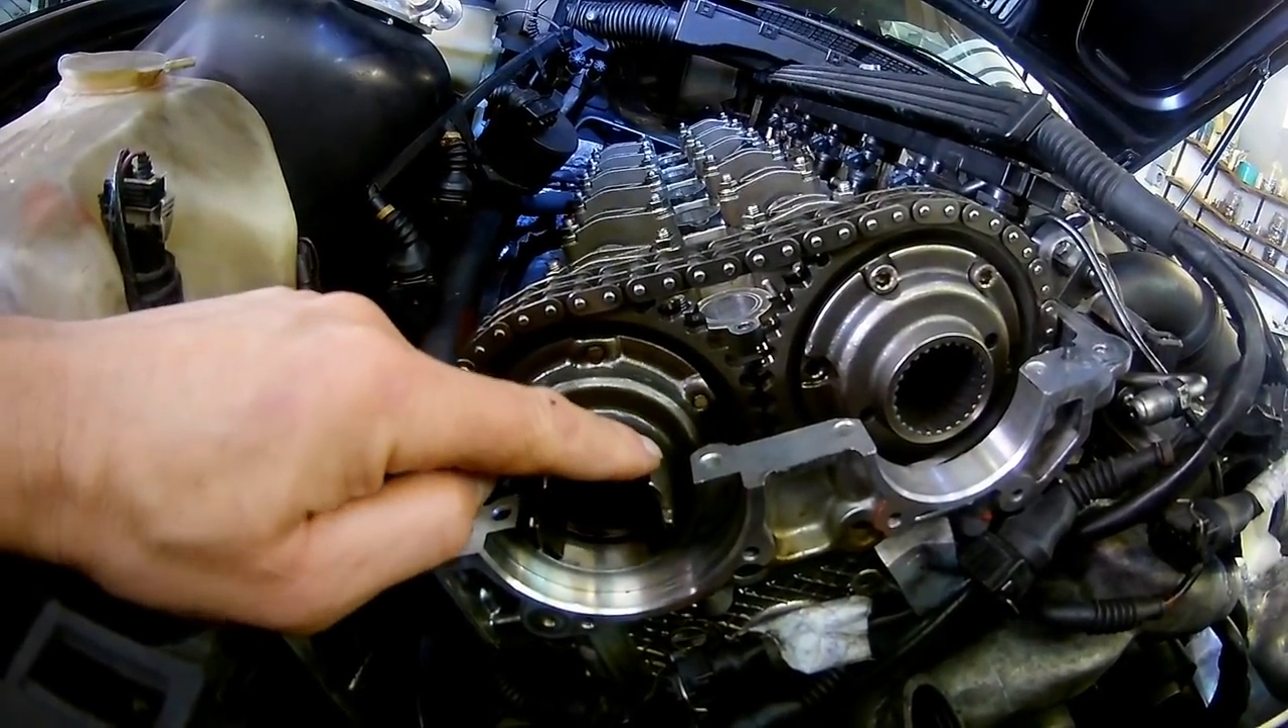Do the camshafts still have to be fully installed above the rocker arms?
No.